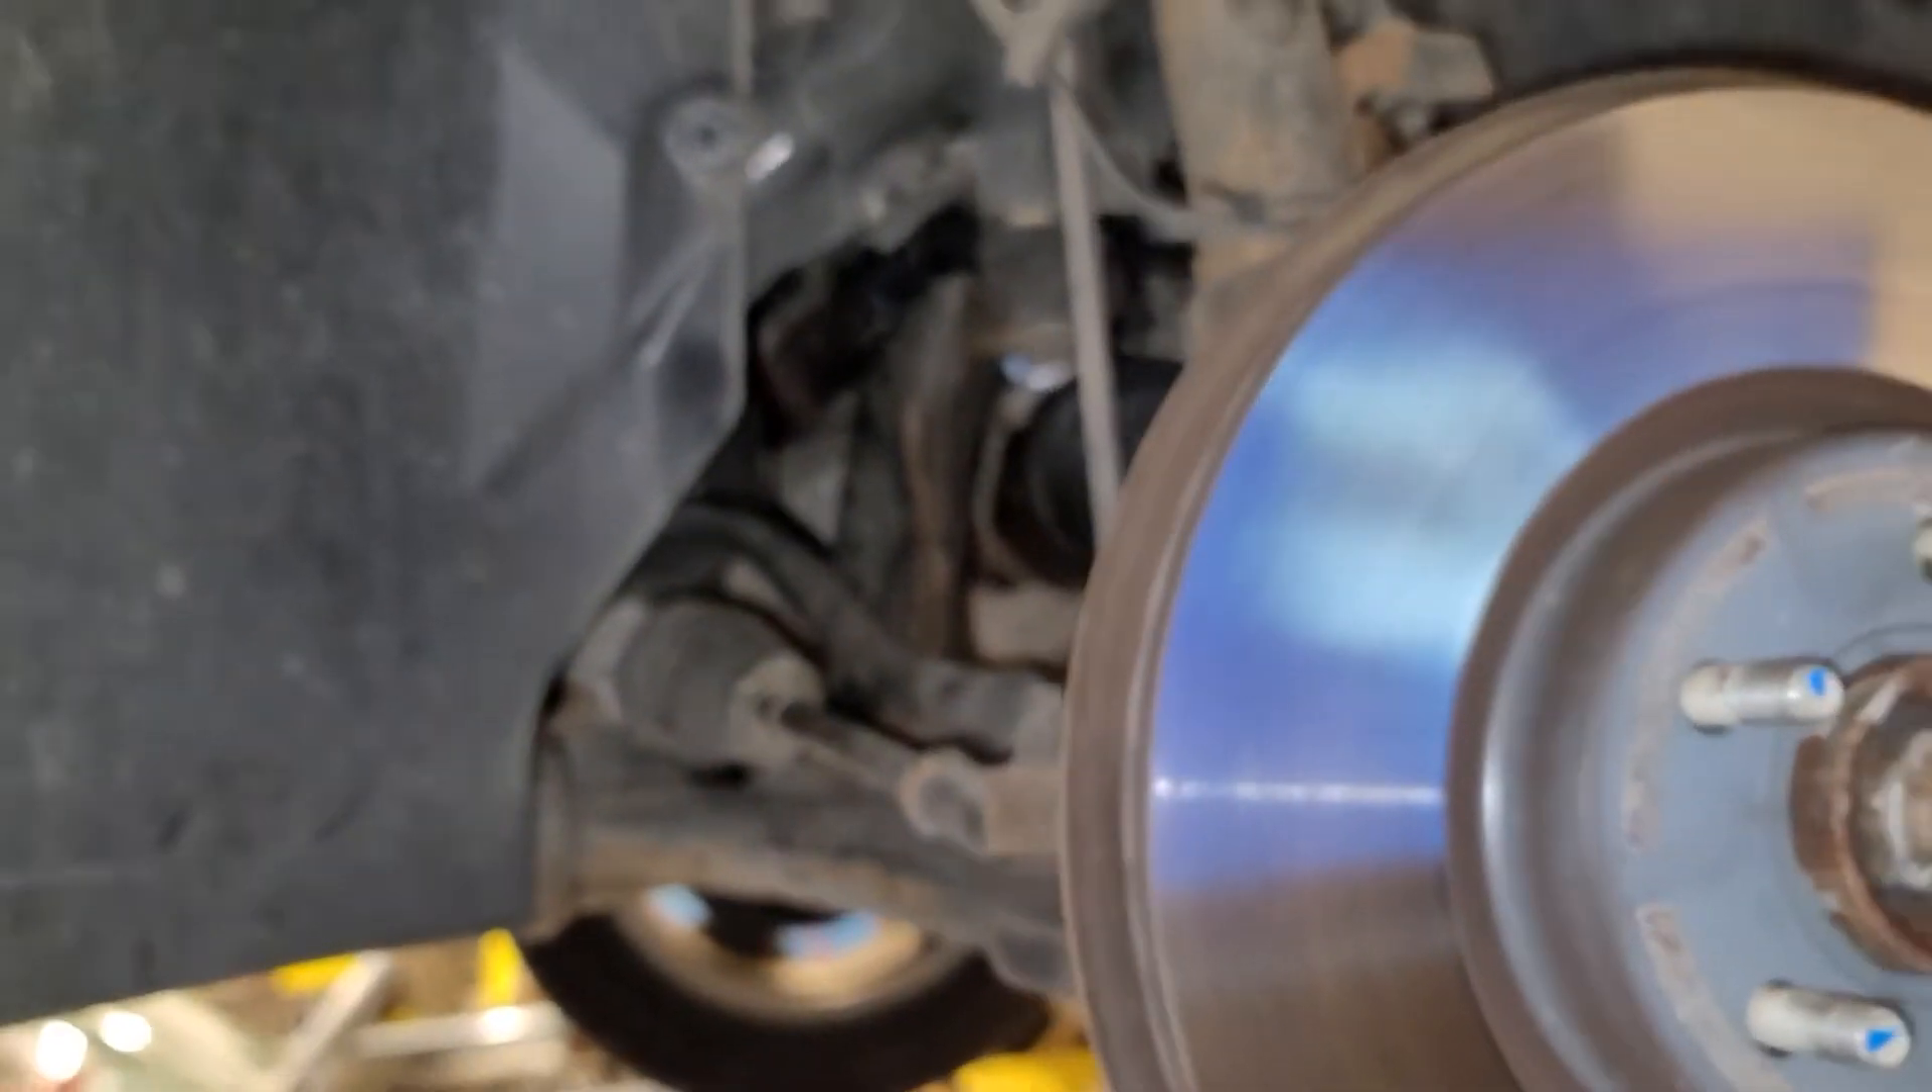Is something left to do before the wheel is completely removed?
No.